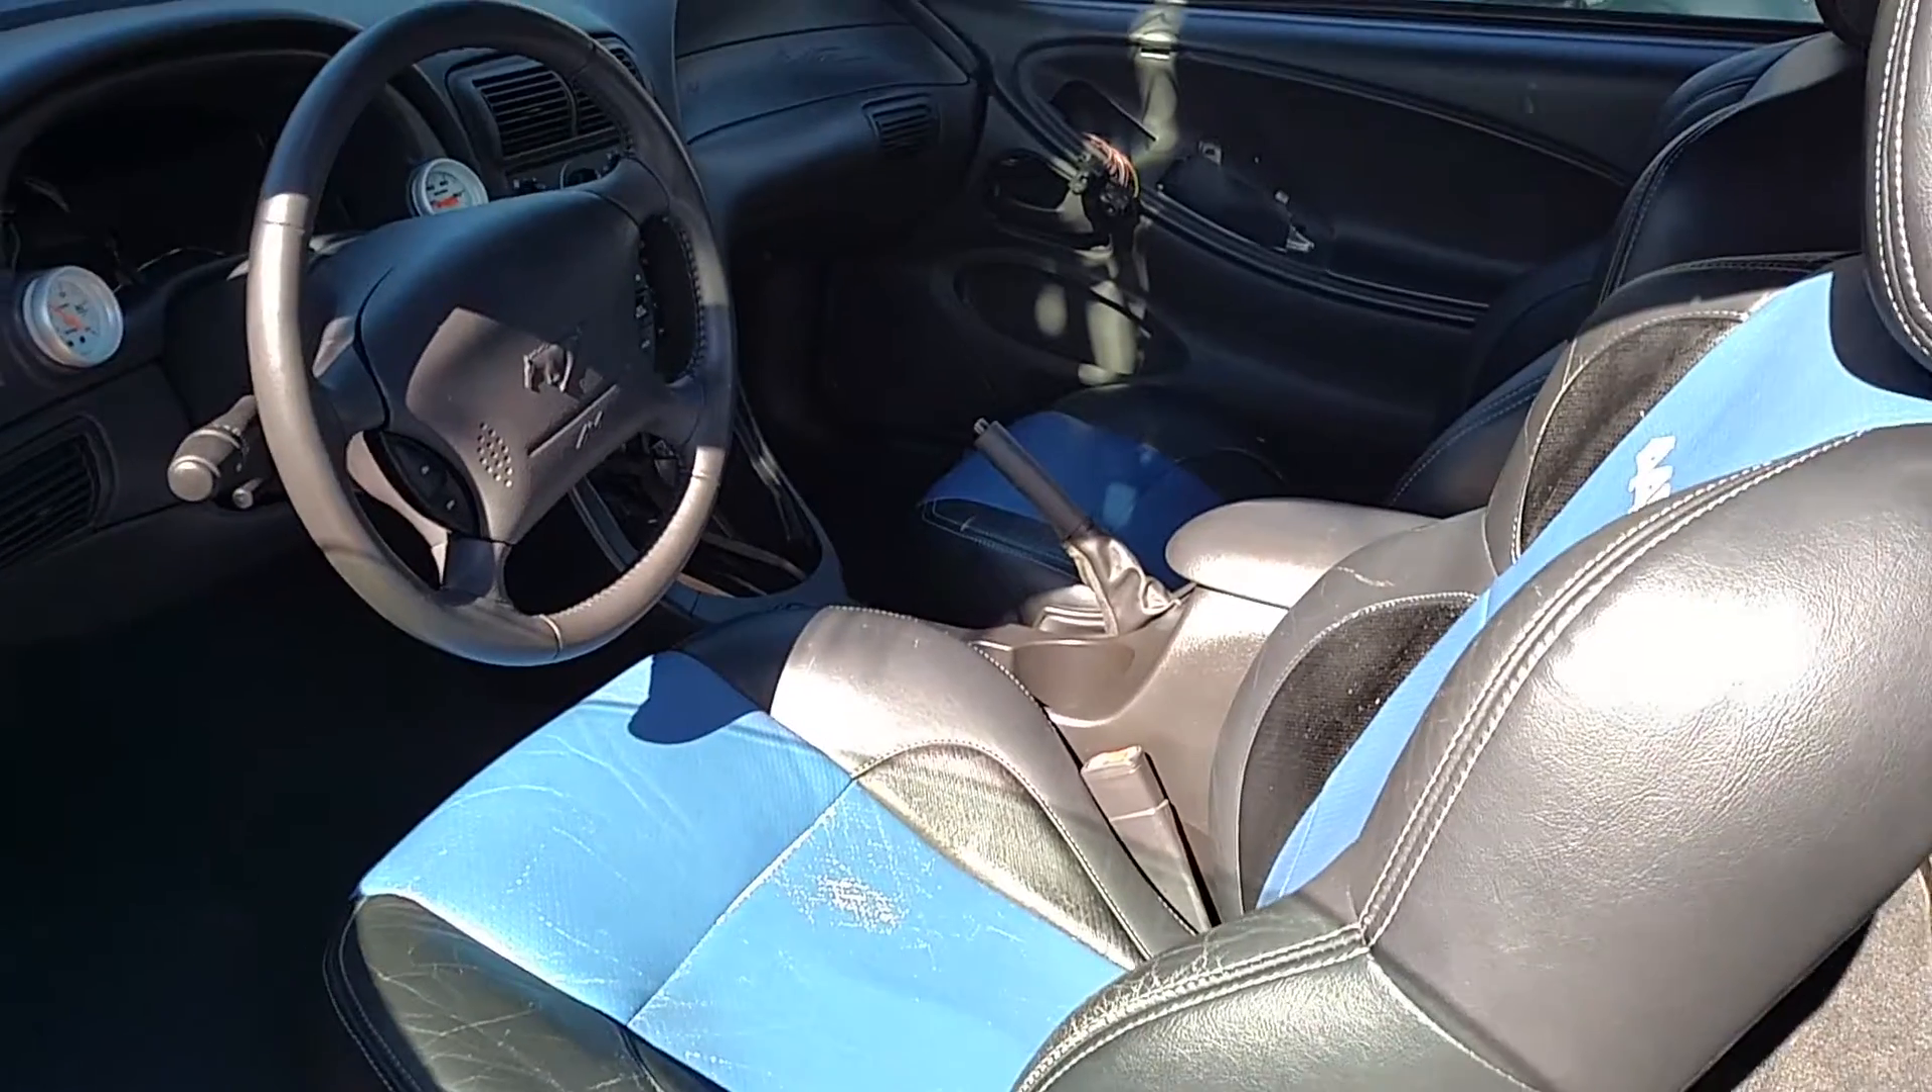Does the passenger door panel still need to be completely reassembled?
Yes.